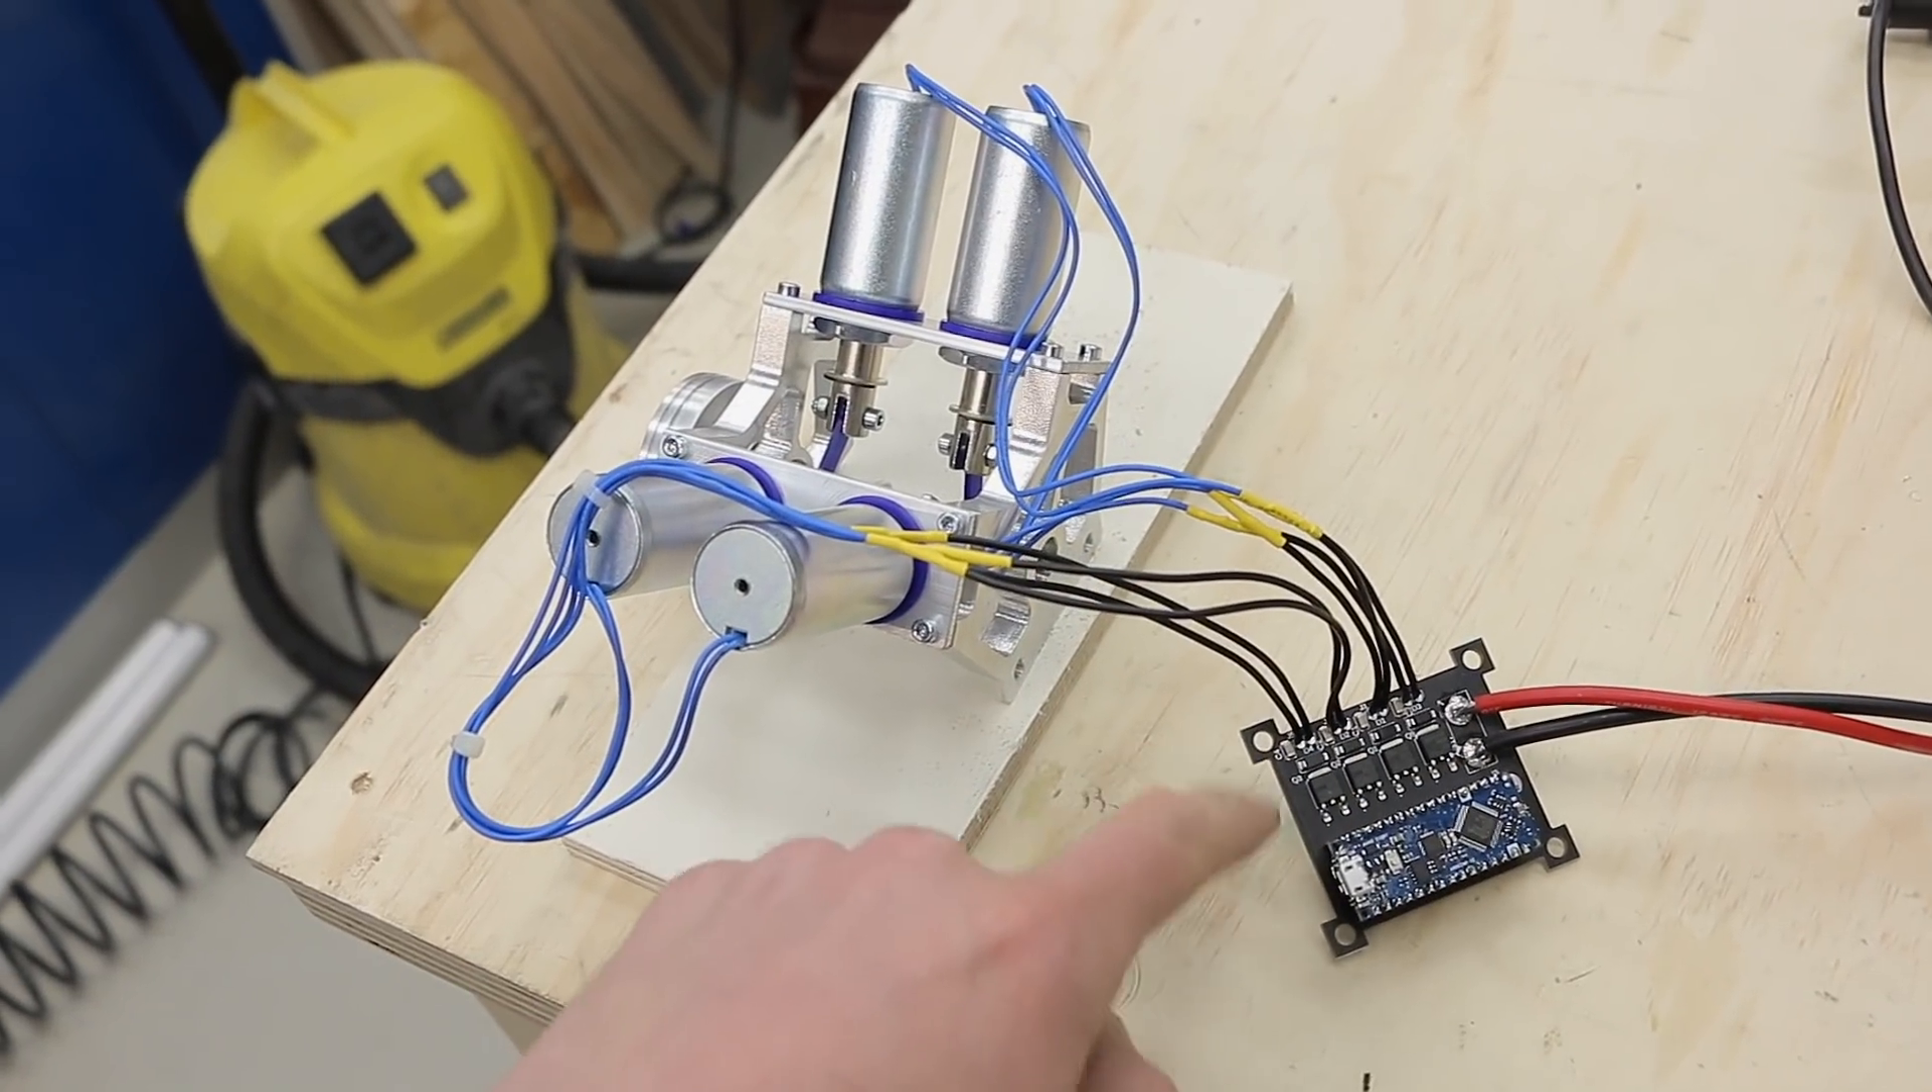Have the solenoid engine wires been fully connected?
Yes.